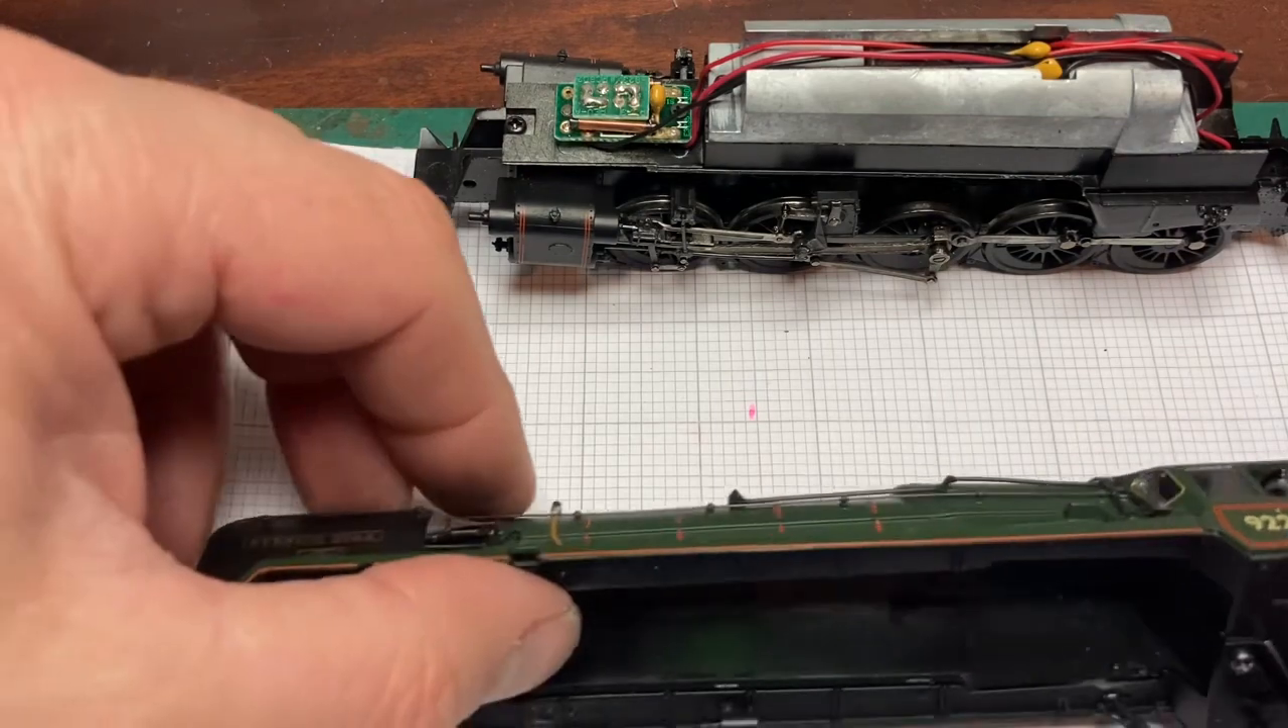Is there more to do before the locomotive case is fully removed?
No.